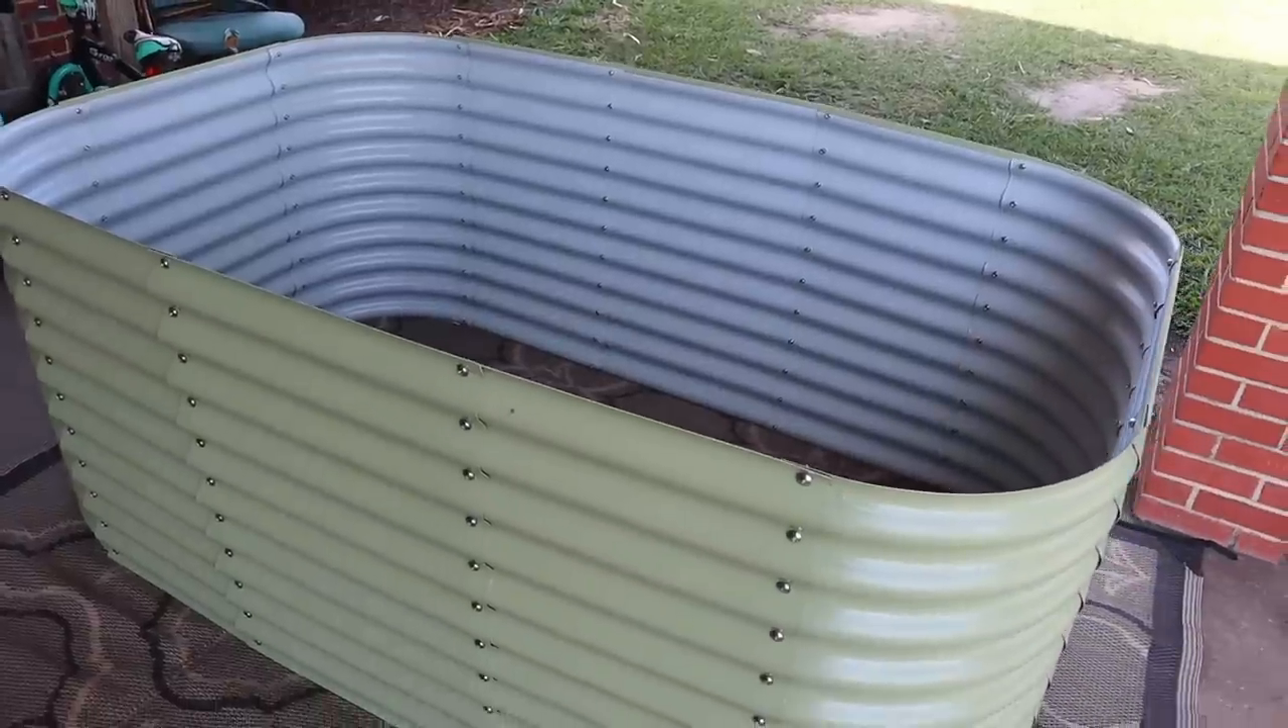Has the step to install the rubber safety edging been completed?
No.